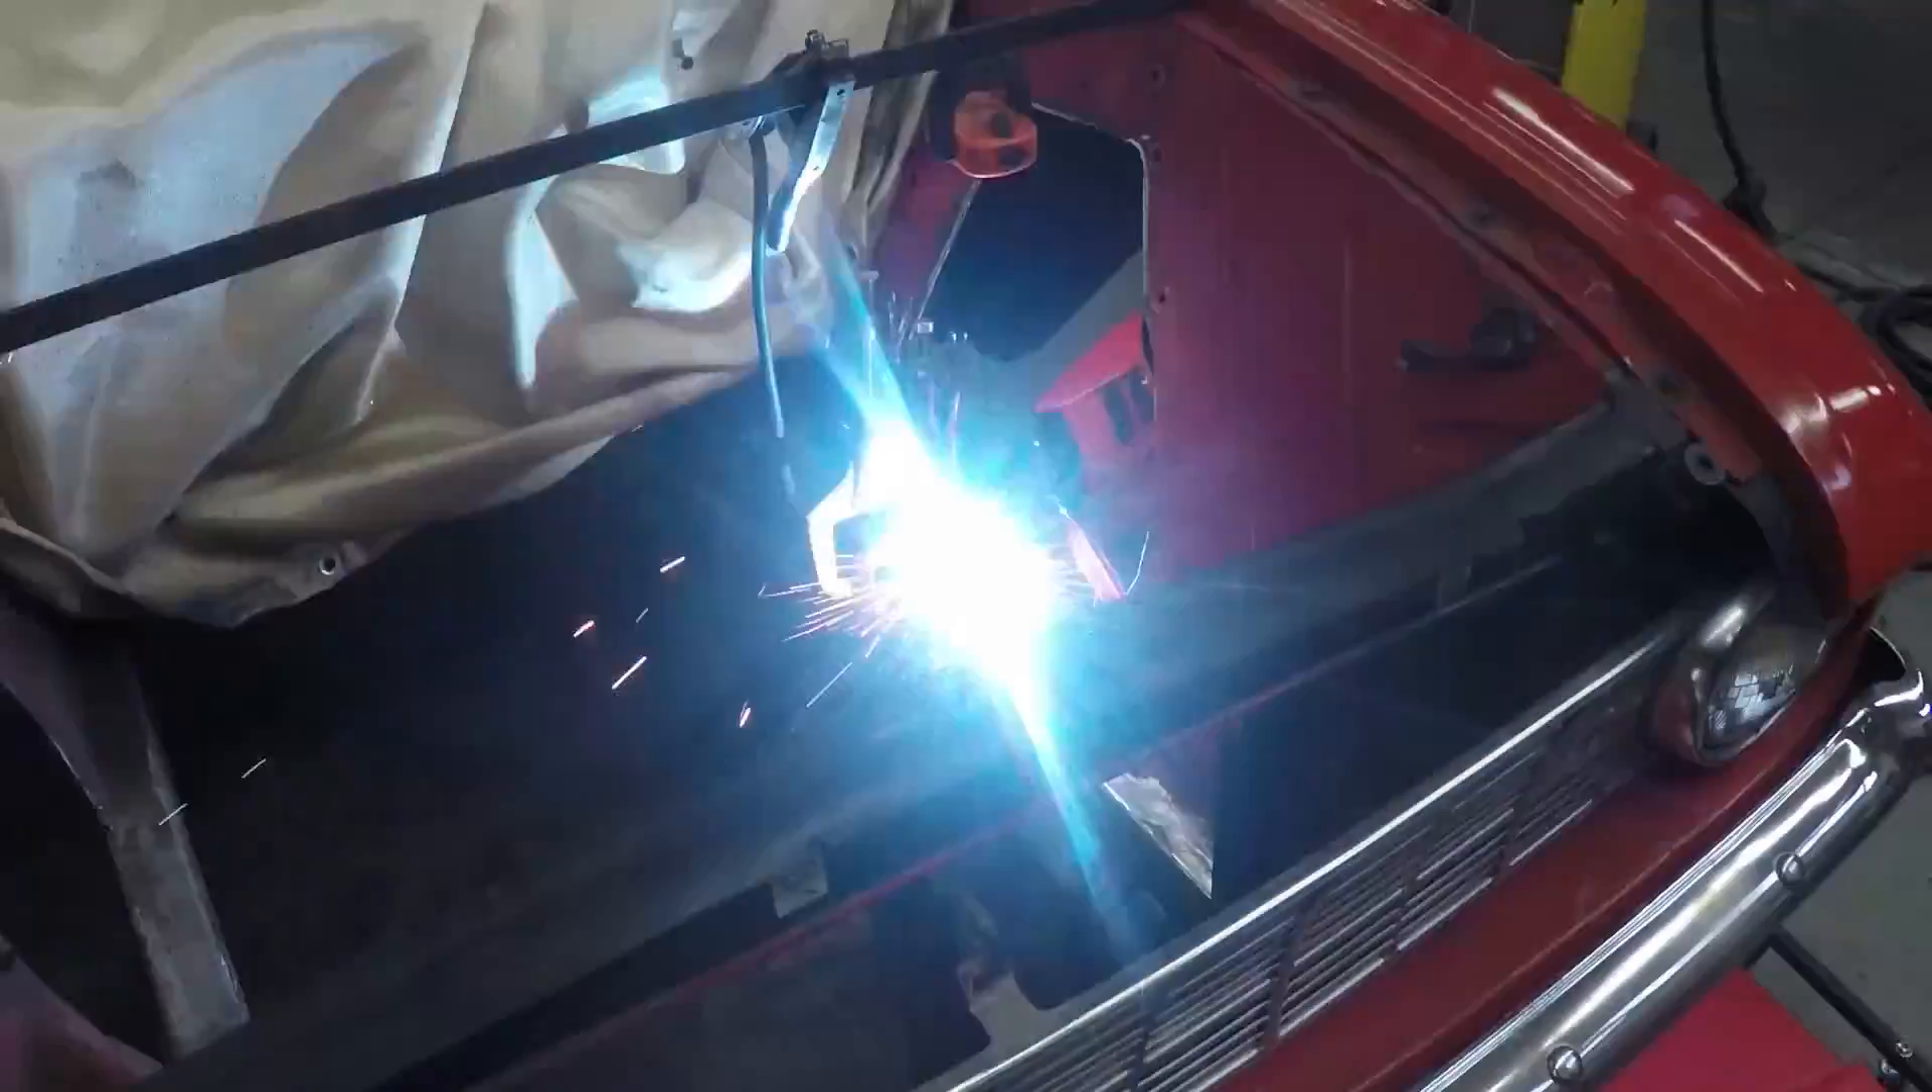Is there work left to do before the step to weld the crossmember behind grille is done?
Yes.